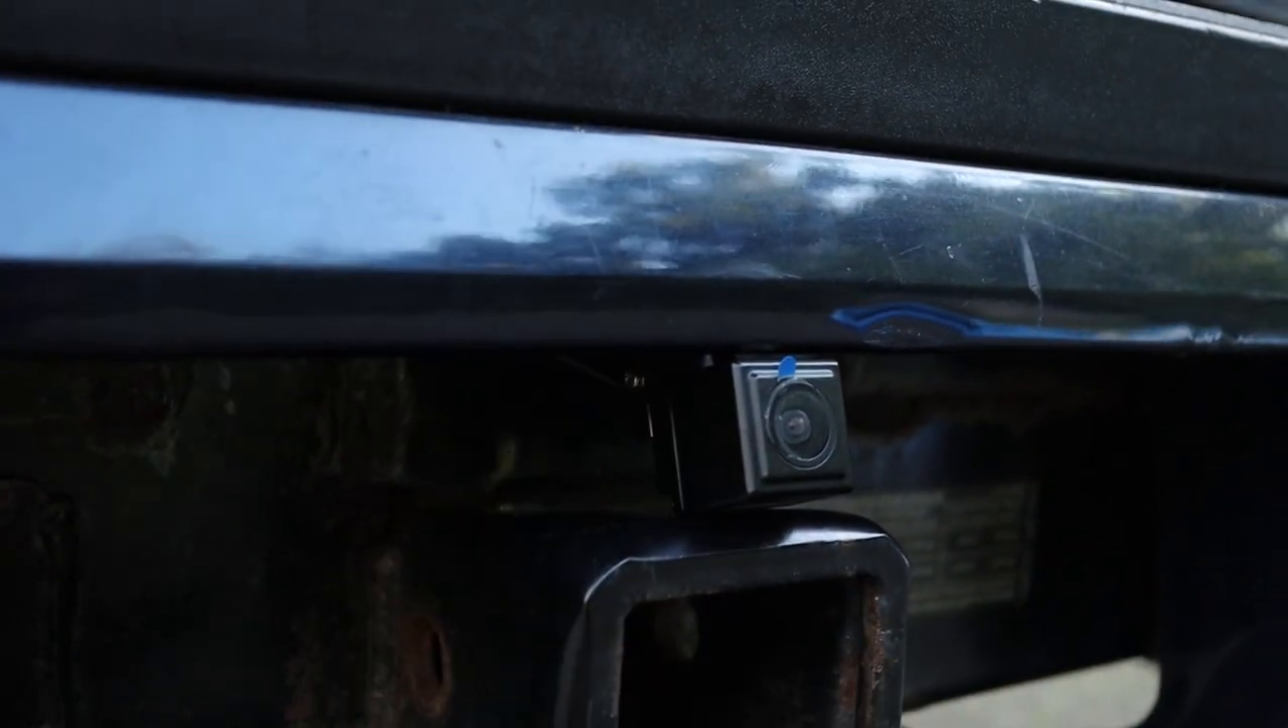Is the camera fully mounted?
Yes.